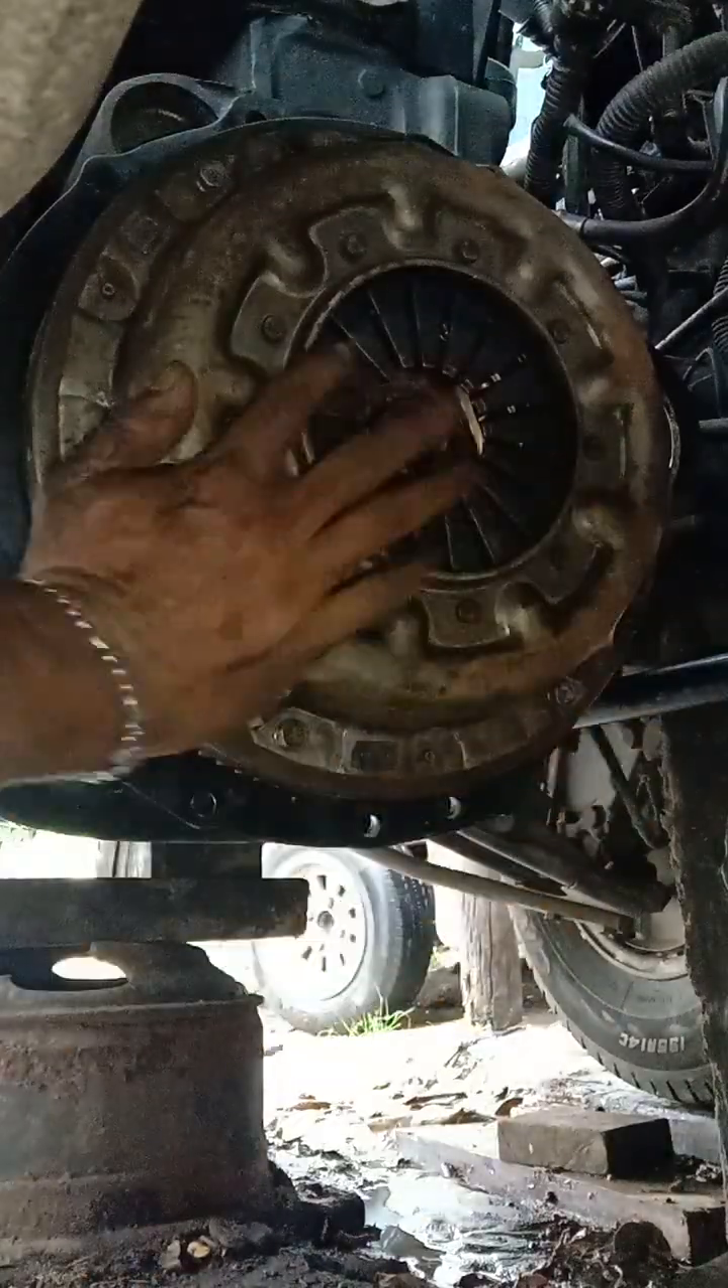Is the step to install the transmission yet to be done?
Yes.